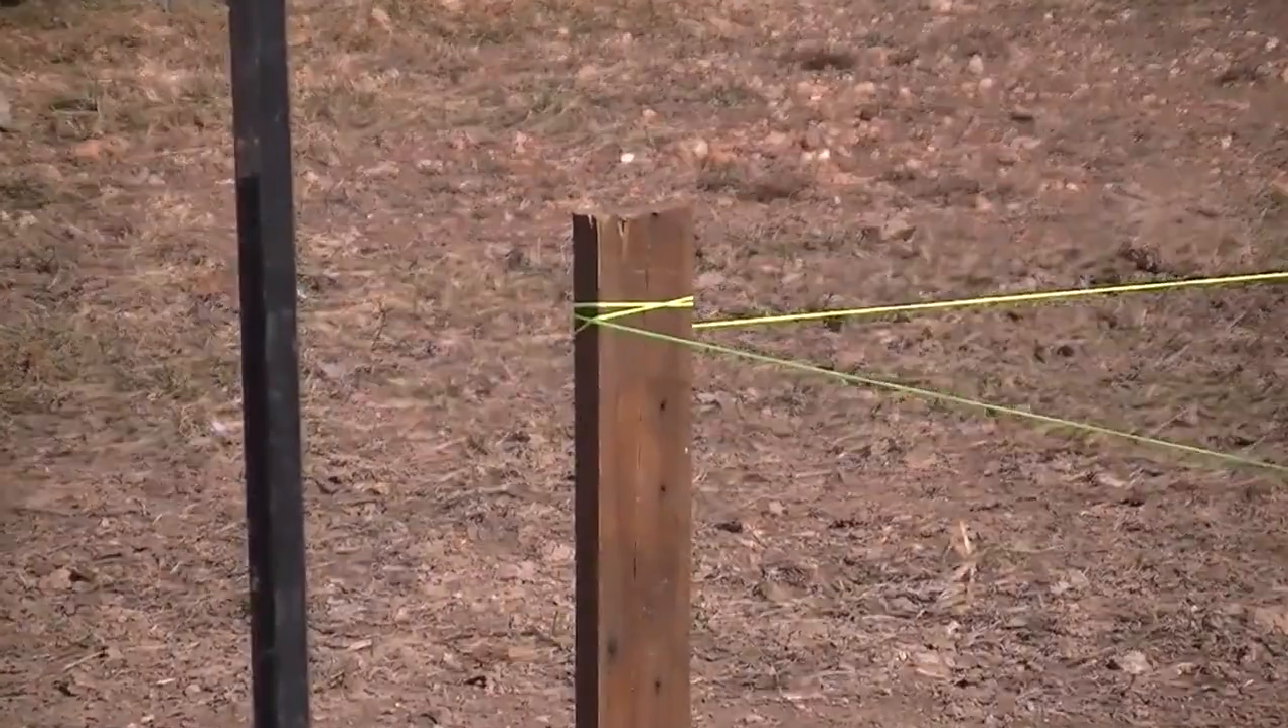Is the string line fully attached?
Yes.